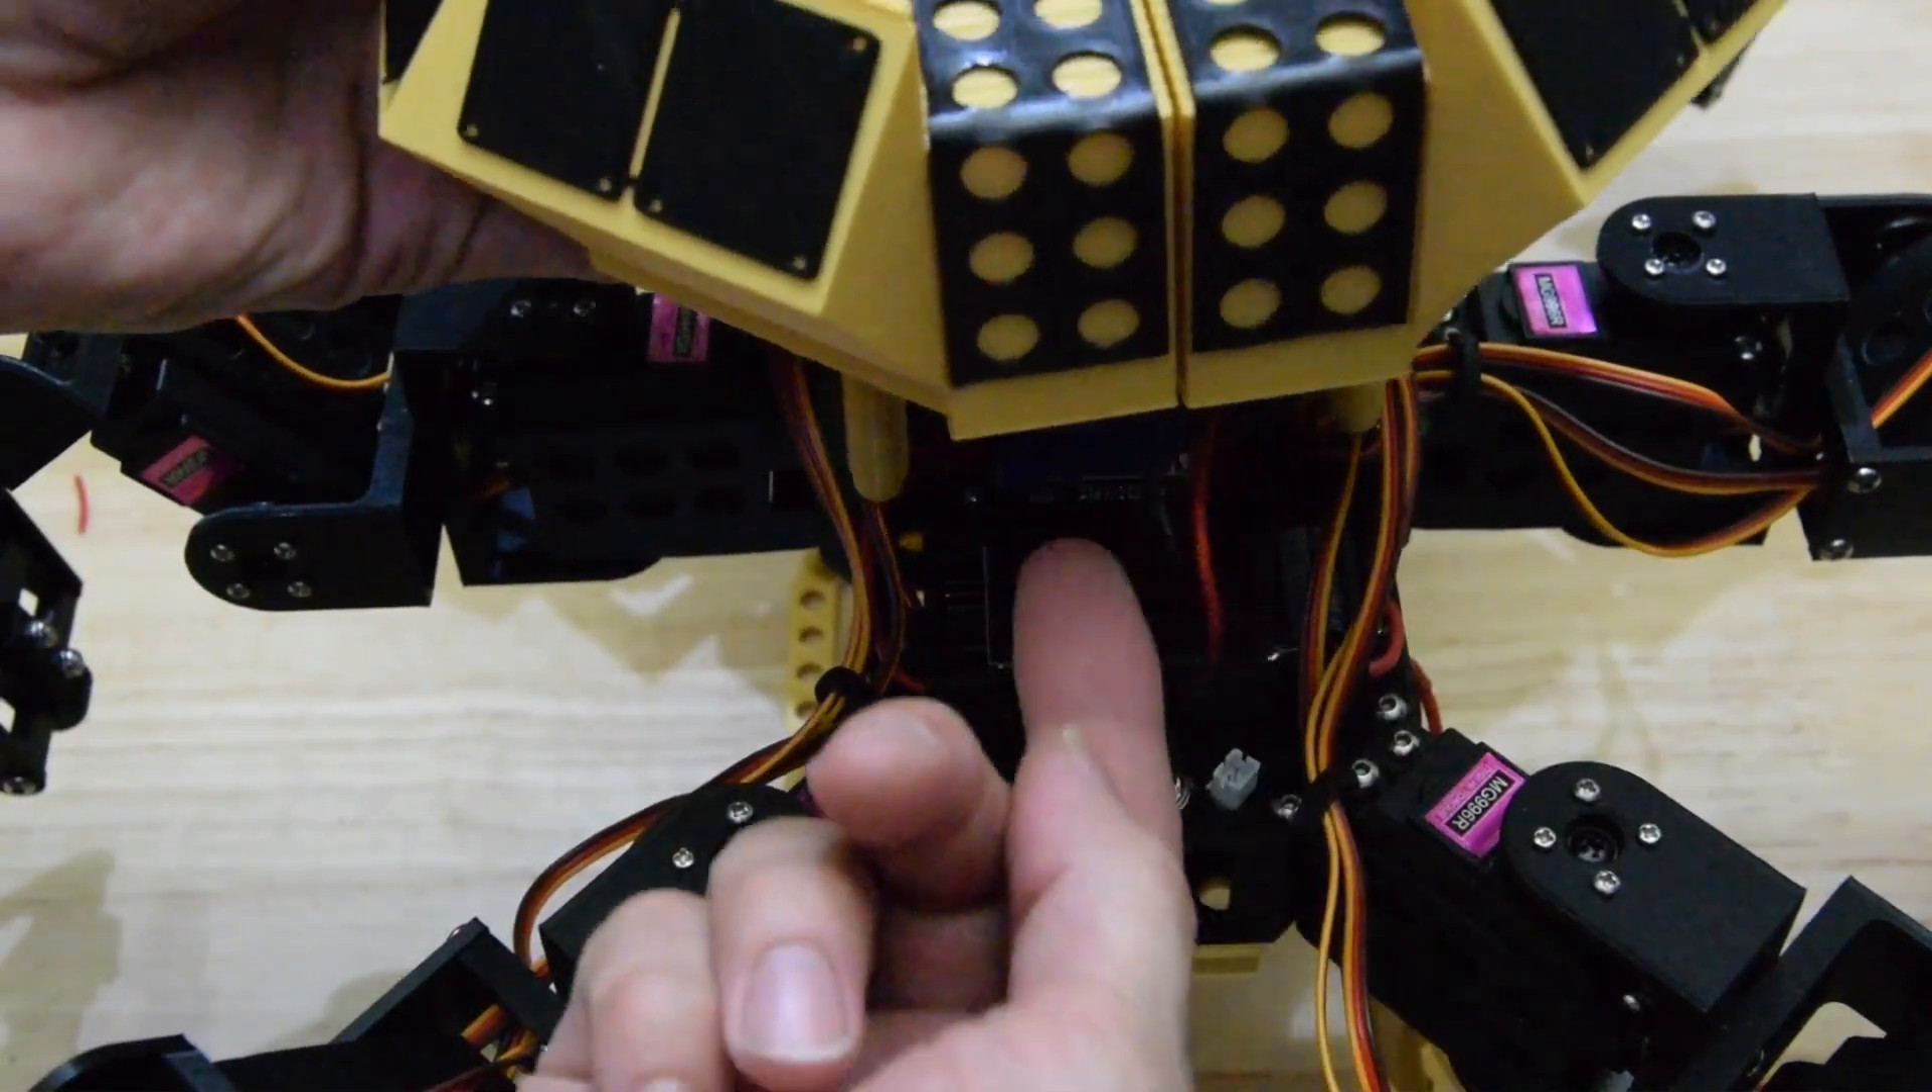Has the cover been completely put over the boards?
No.